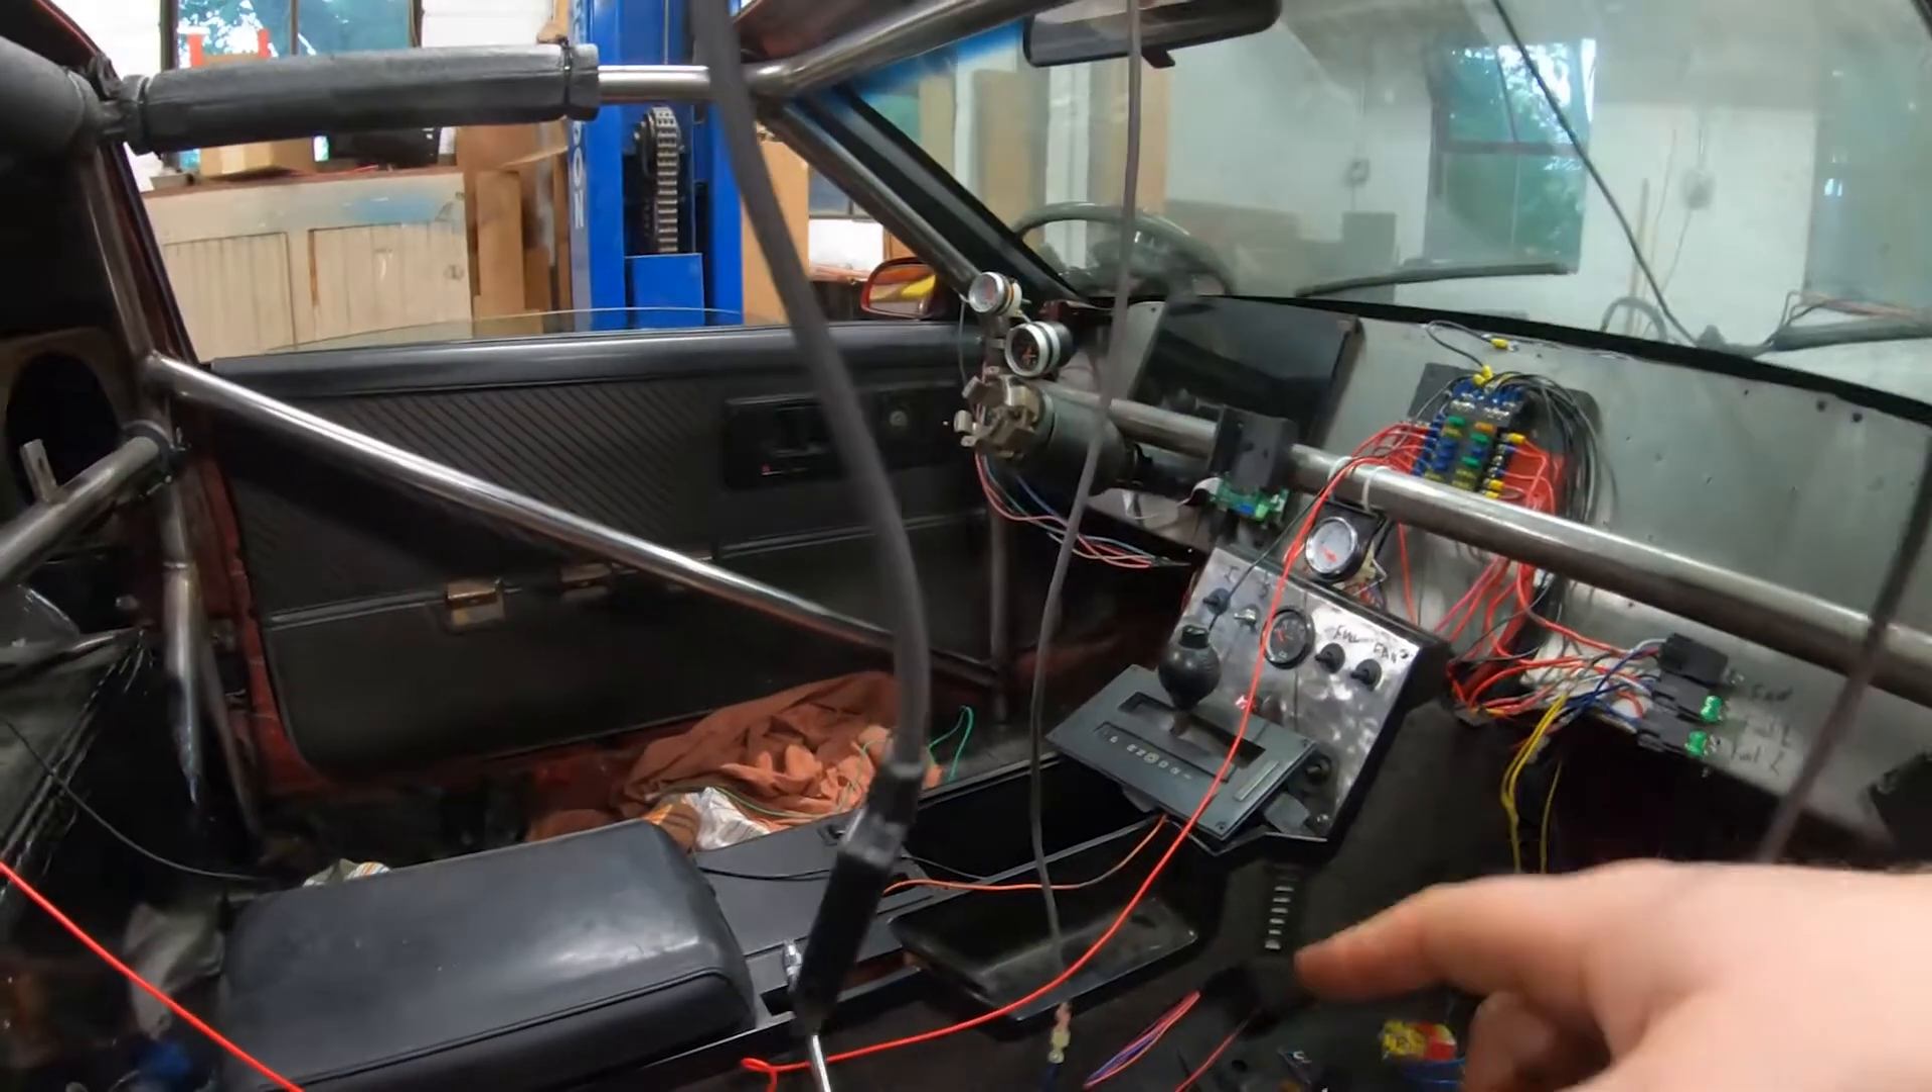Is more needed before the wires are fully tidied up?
Yes.